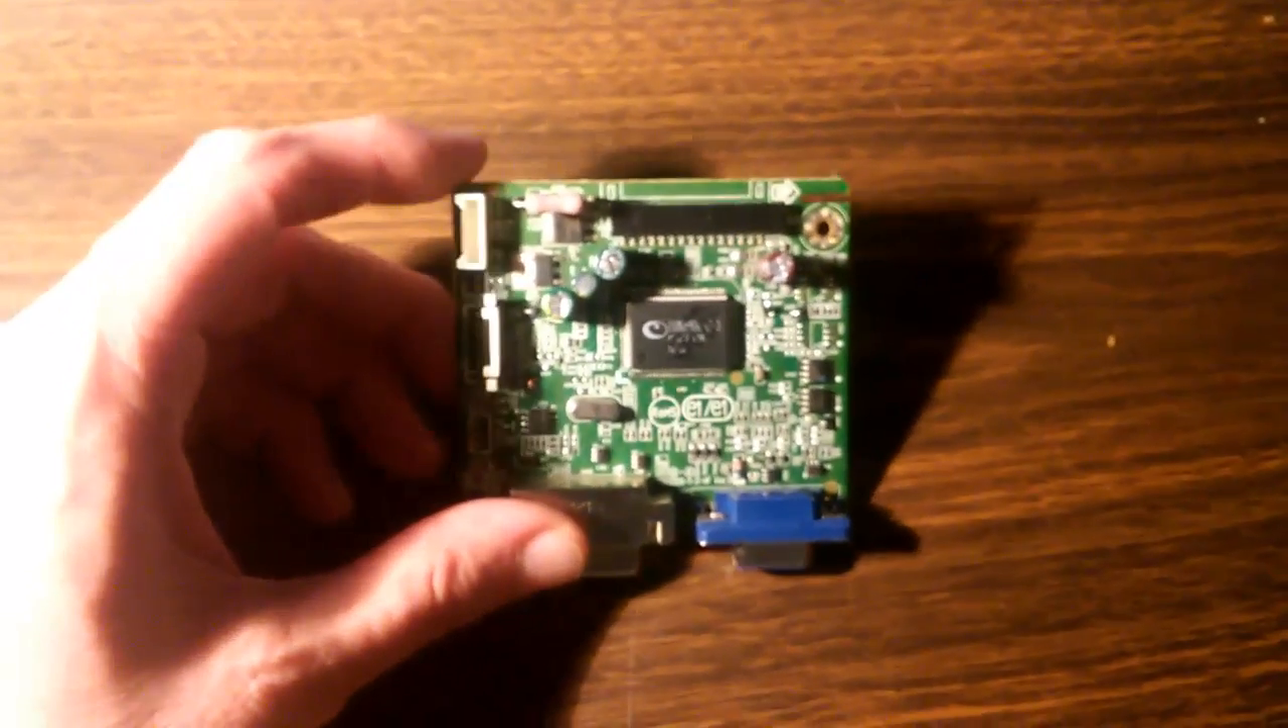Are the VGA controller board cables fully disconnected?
Yes.